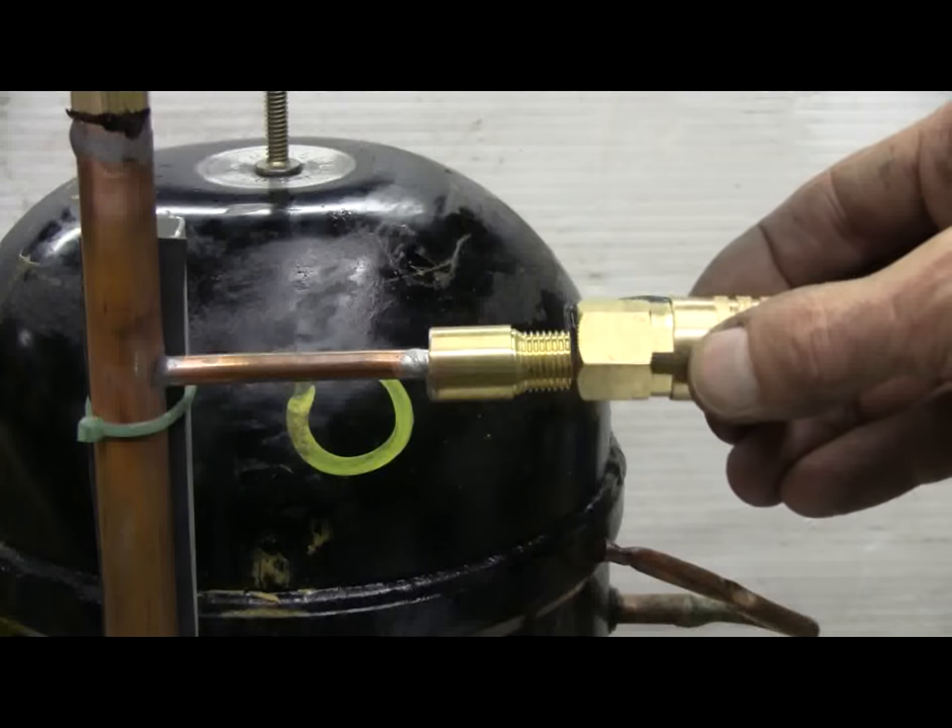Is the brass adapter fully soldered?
Yes.